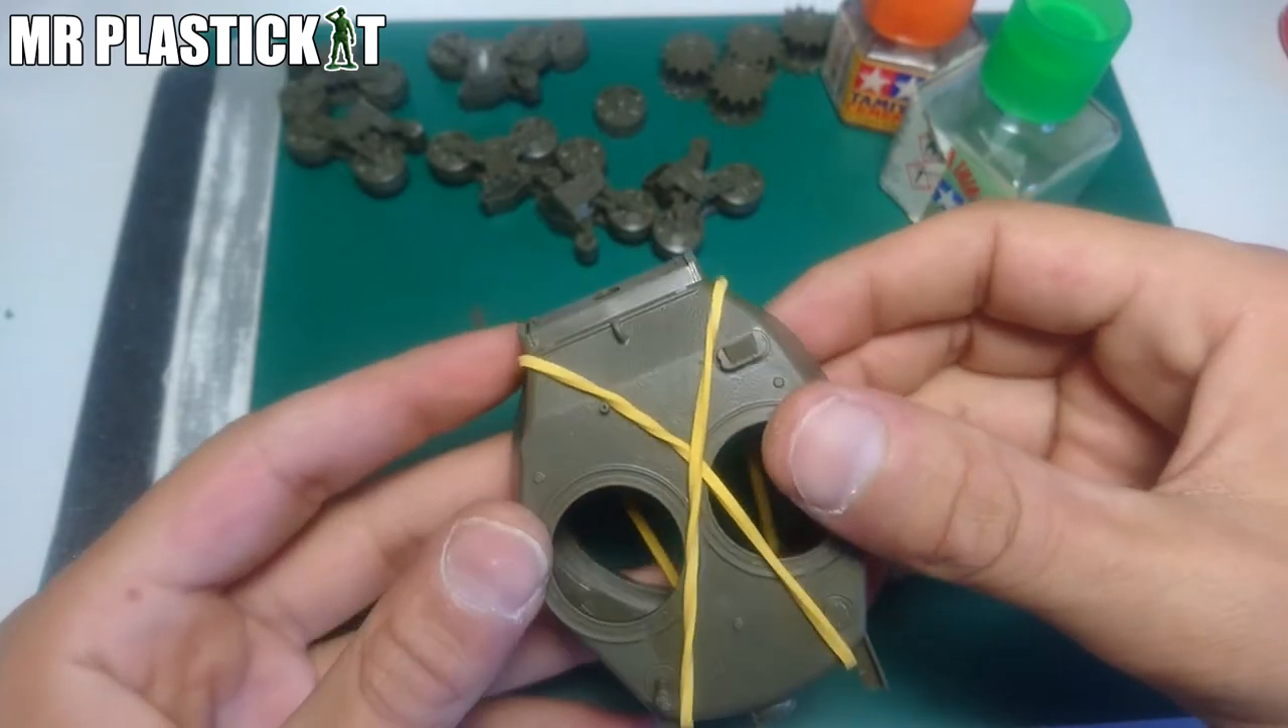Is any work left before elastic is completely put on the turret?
No.